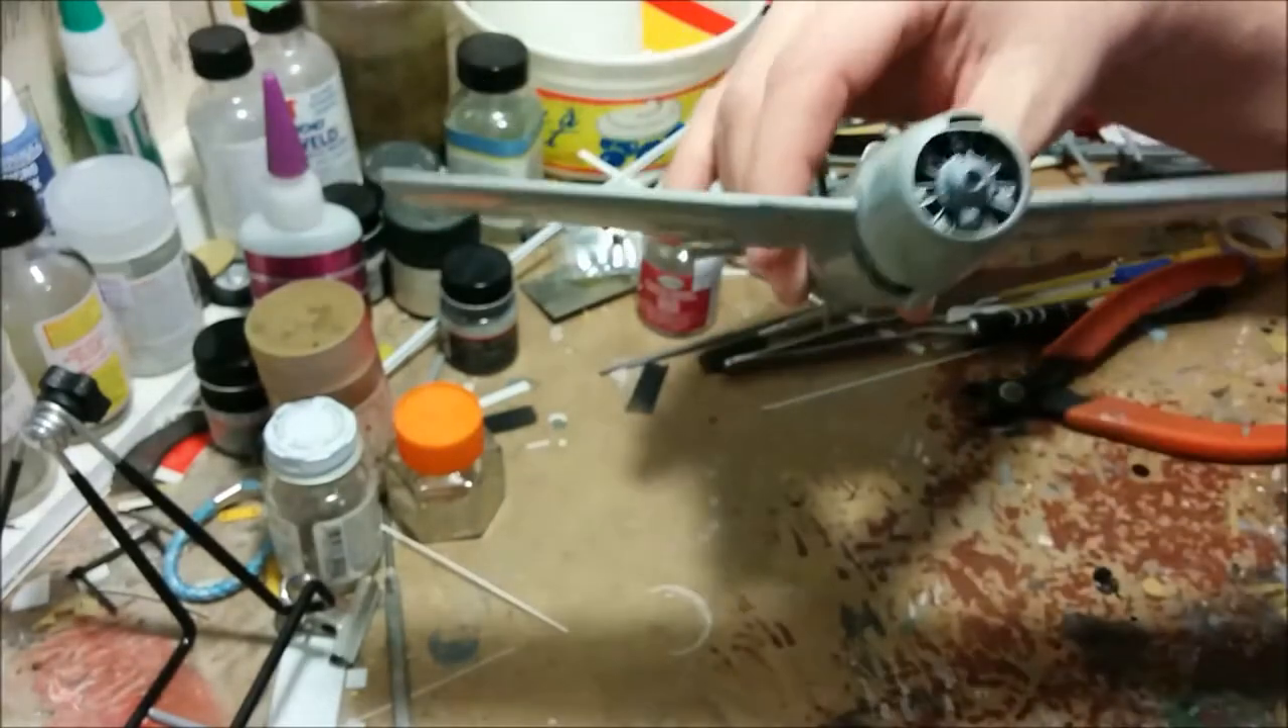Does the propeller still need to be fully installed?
Yes.